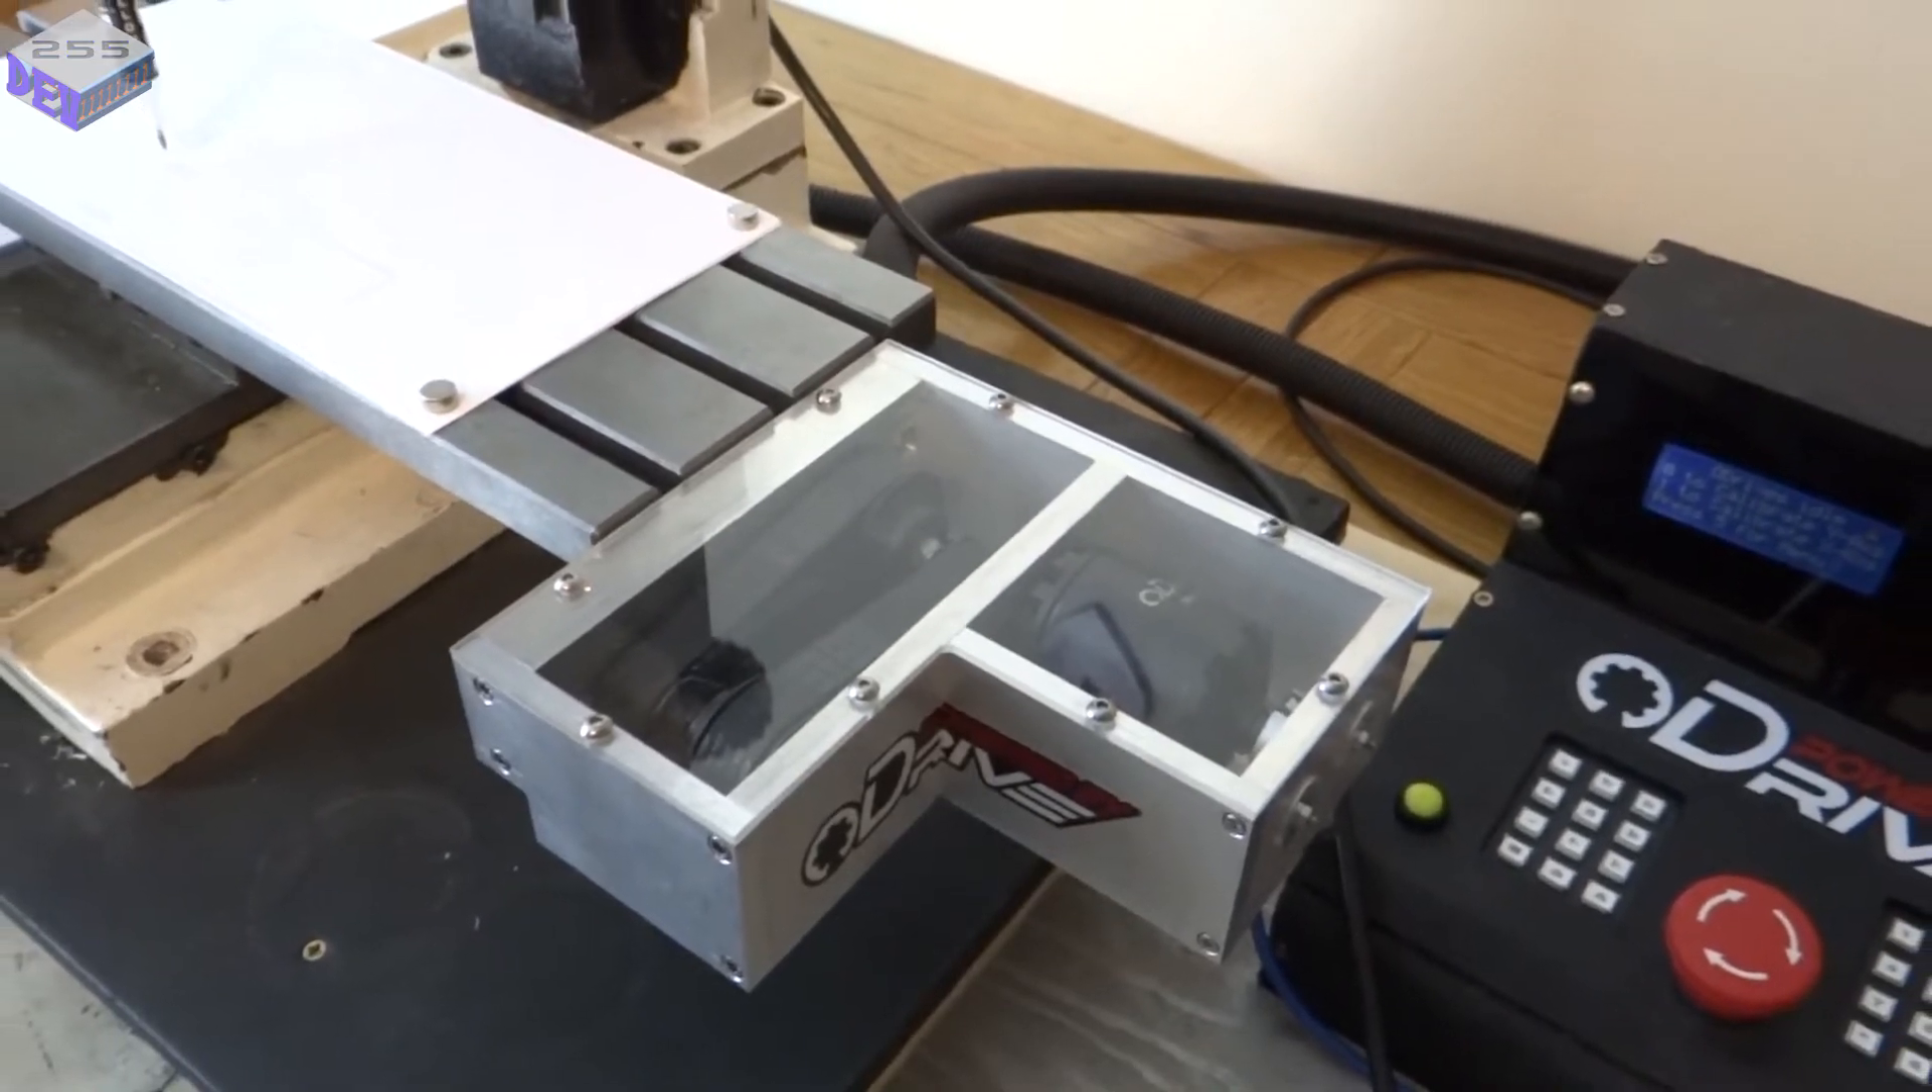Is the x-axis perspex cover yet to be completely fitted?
No.